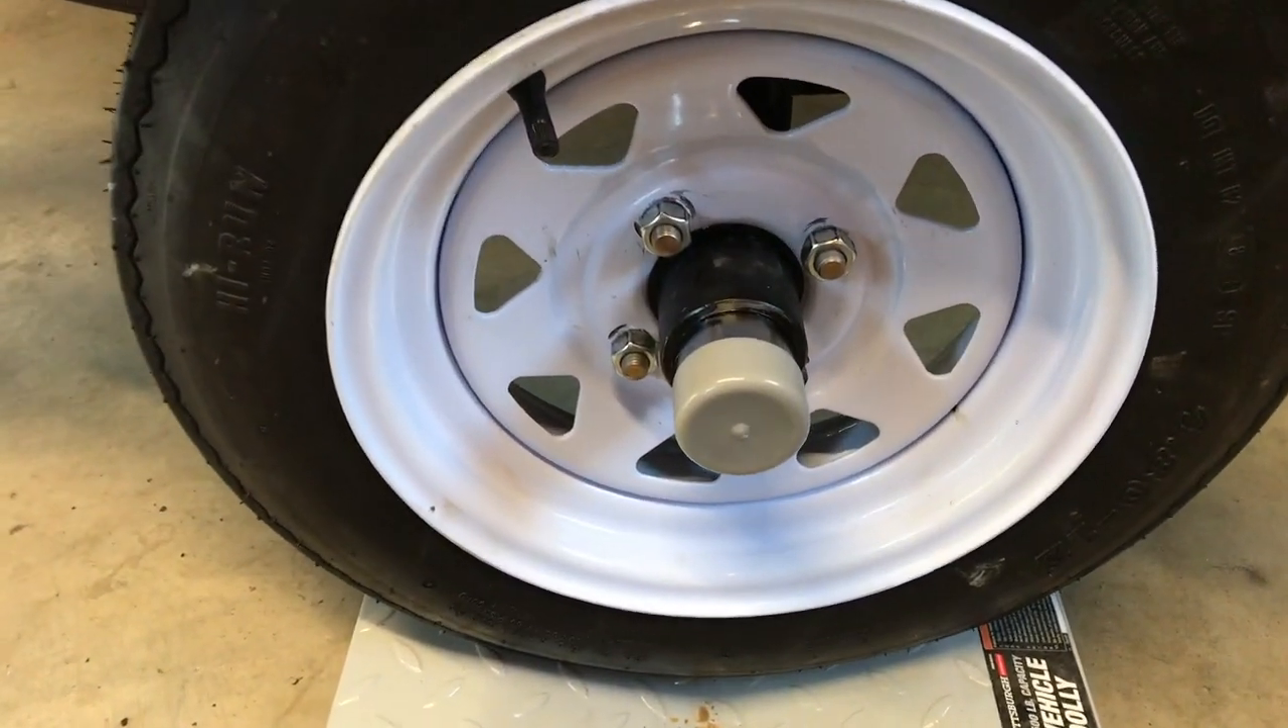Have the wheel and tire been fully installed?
Yes.